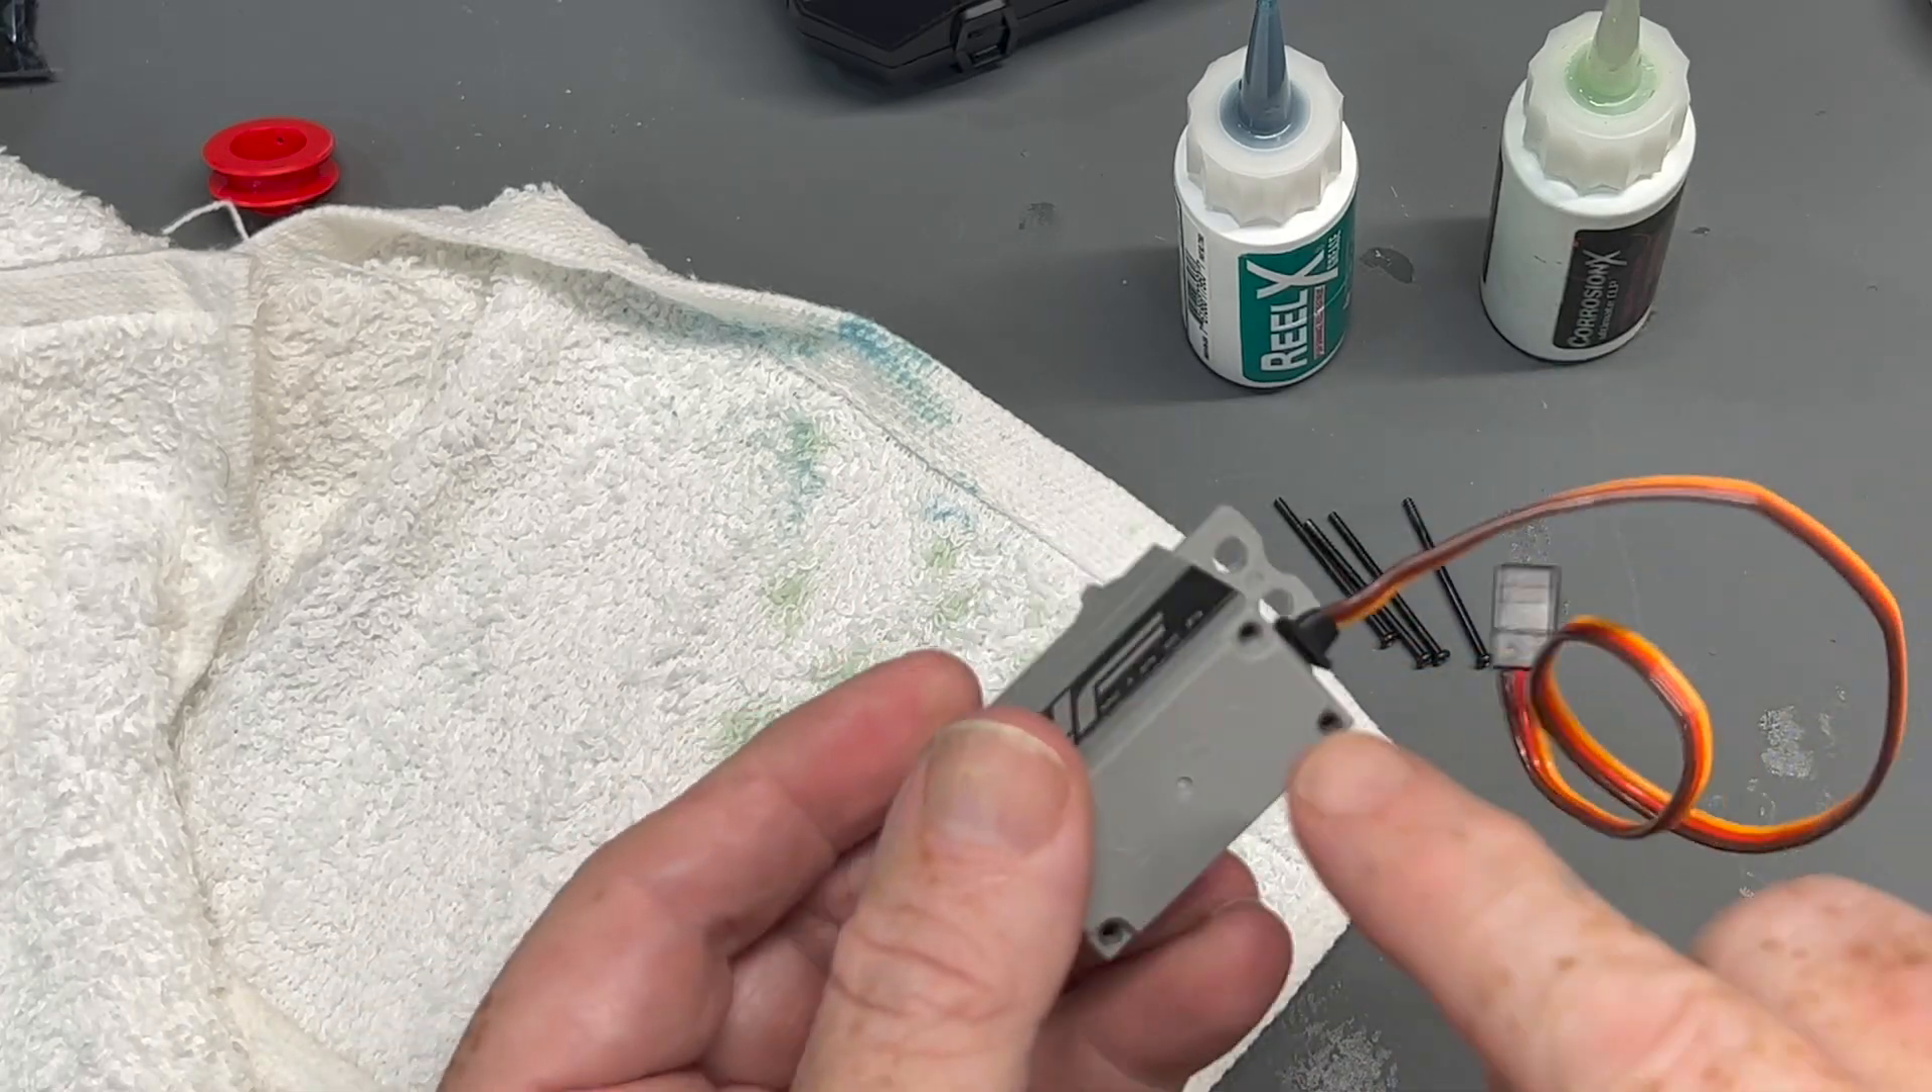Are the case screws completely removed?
Yes.